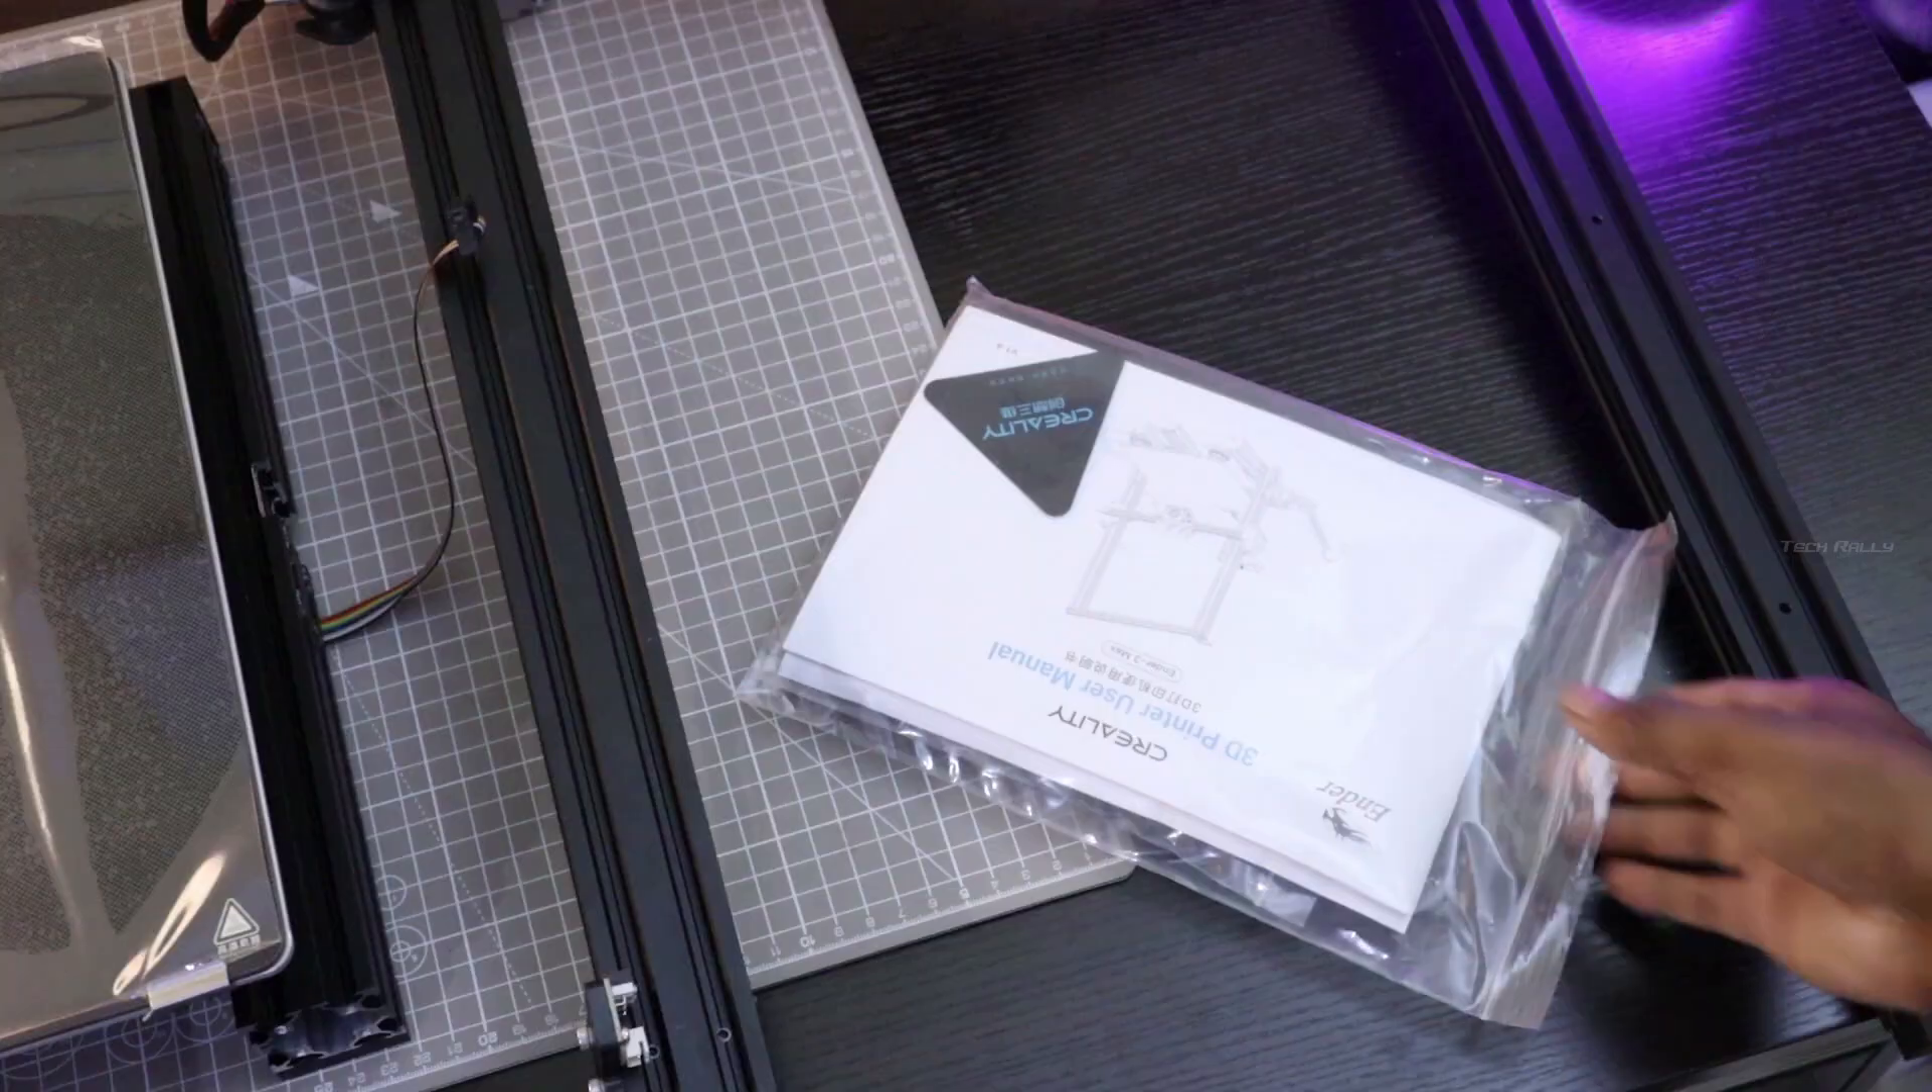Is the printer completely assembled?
No.